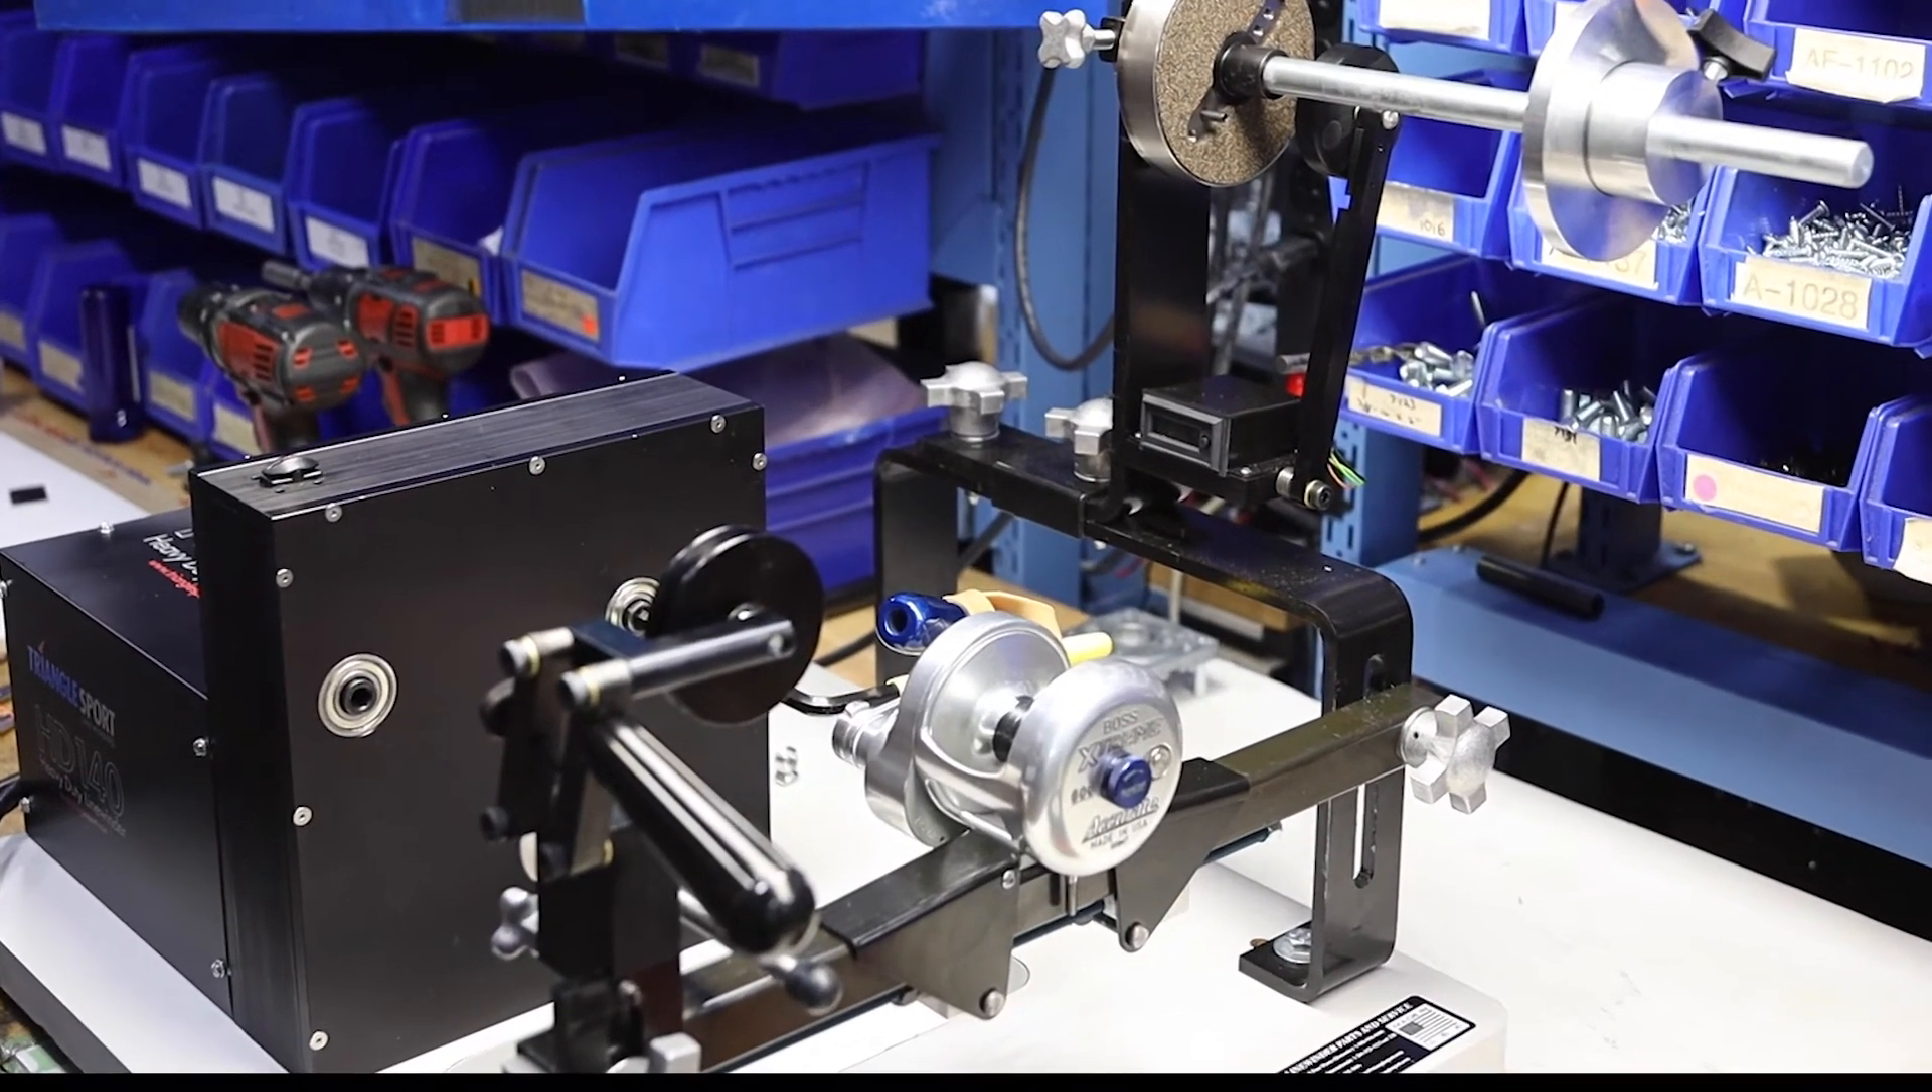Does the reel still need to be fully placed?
No.